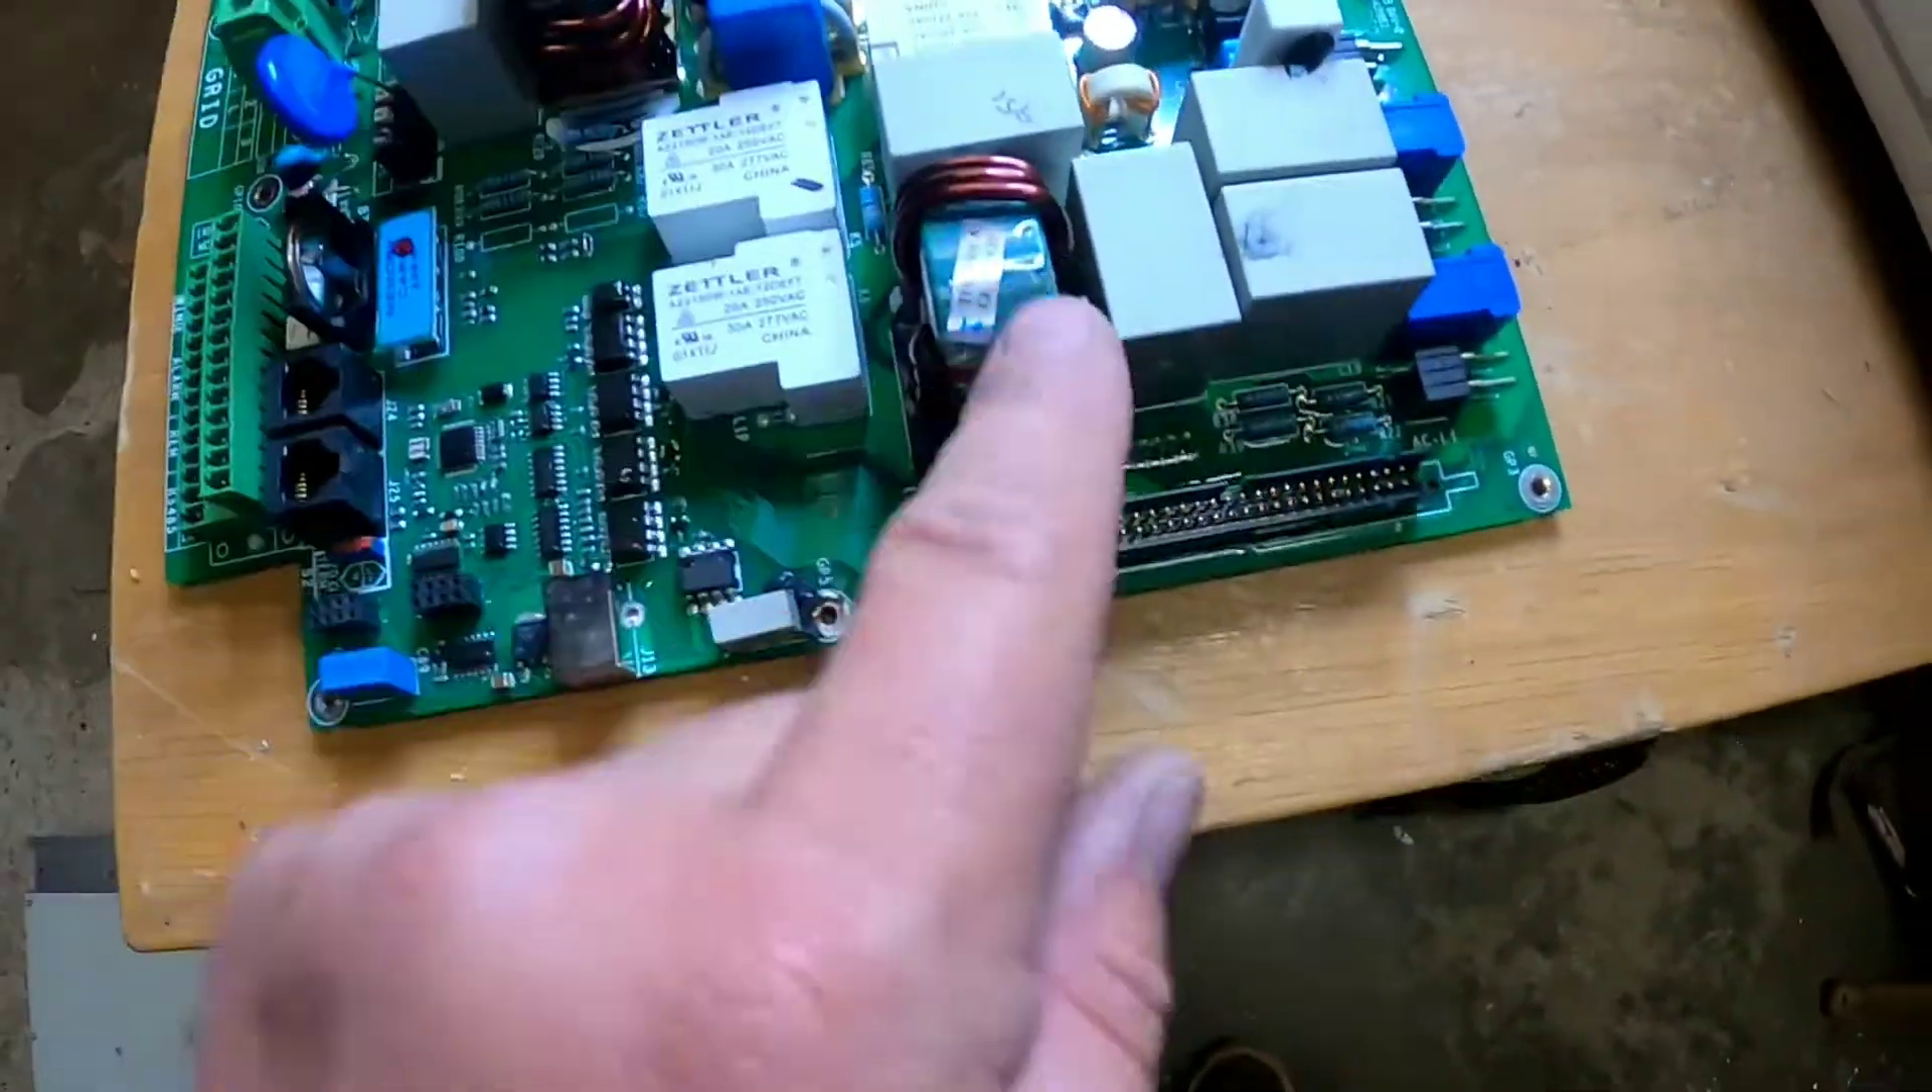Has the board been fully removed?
Yes.